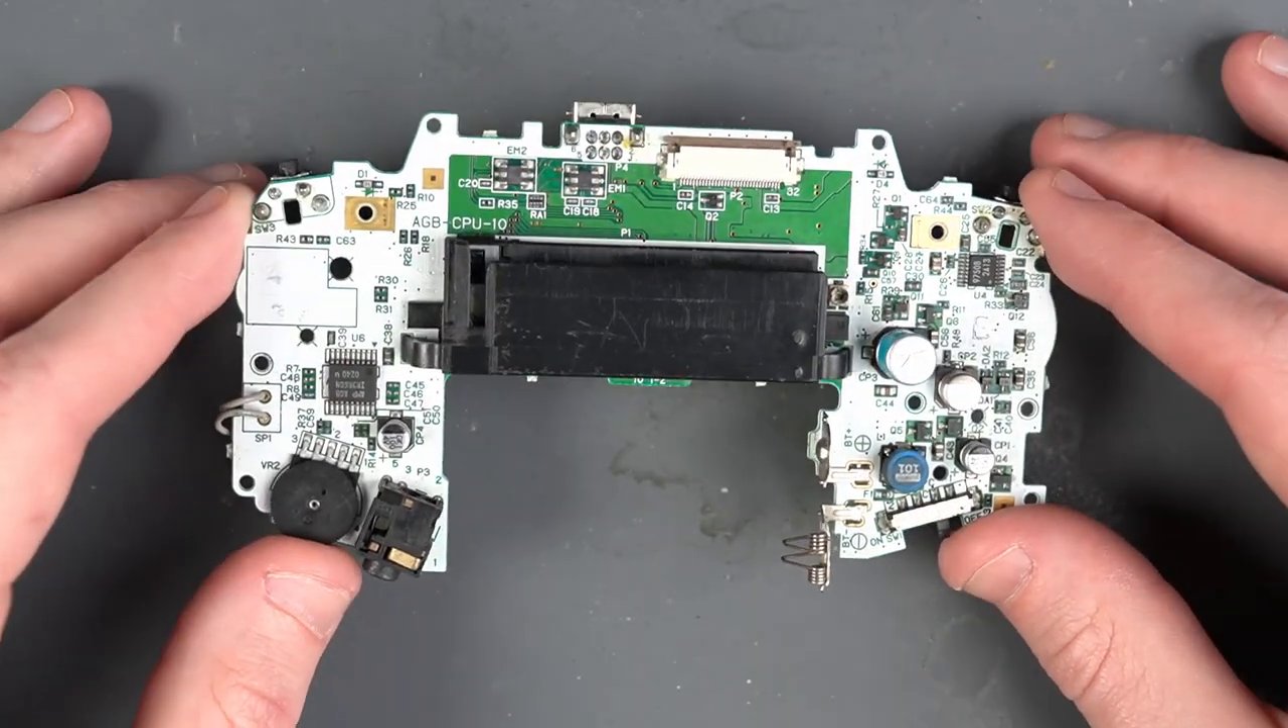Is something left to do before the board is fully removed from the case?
No.